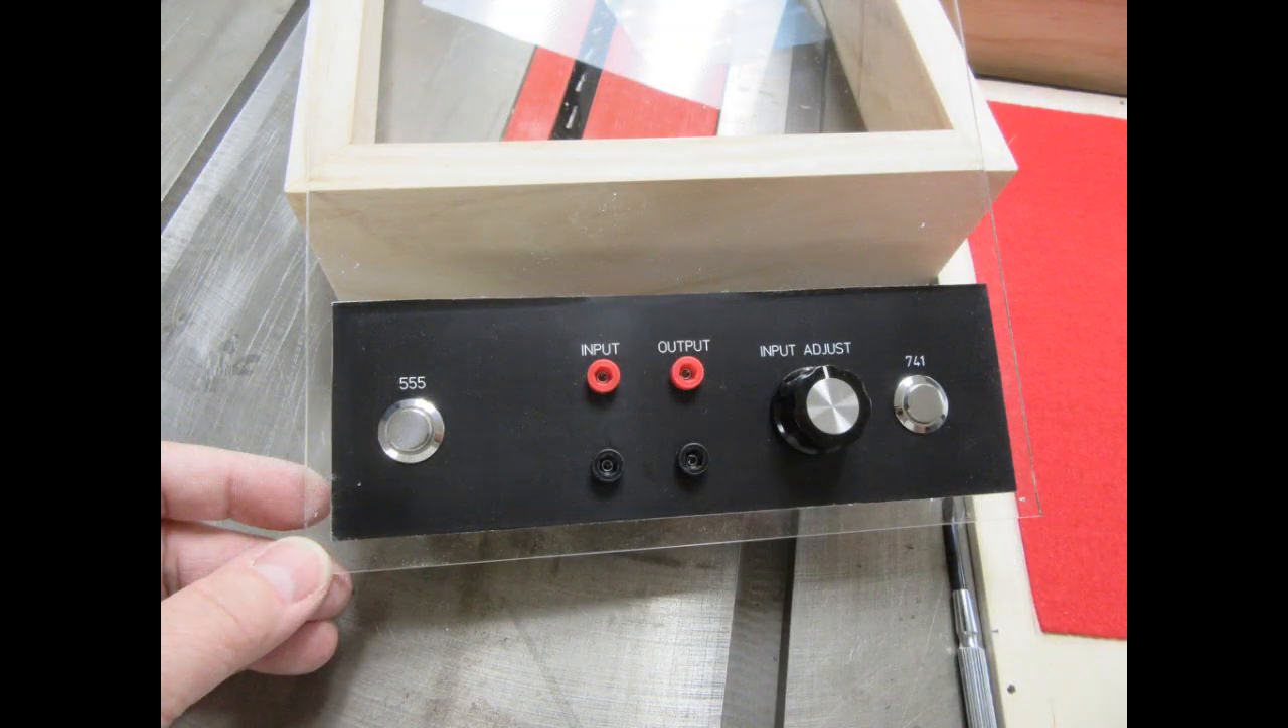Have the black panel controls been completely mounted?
Yes.